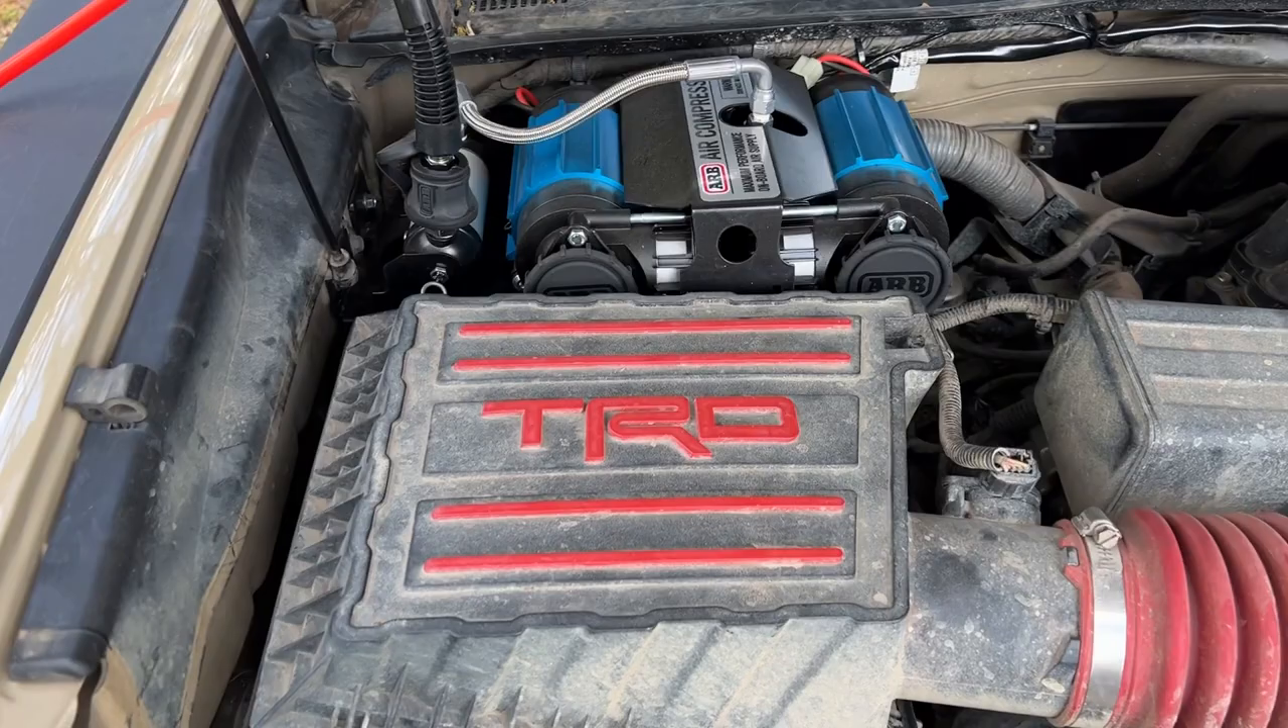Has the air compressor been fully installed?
Yes.